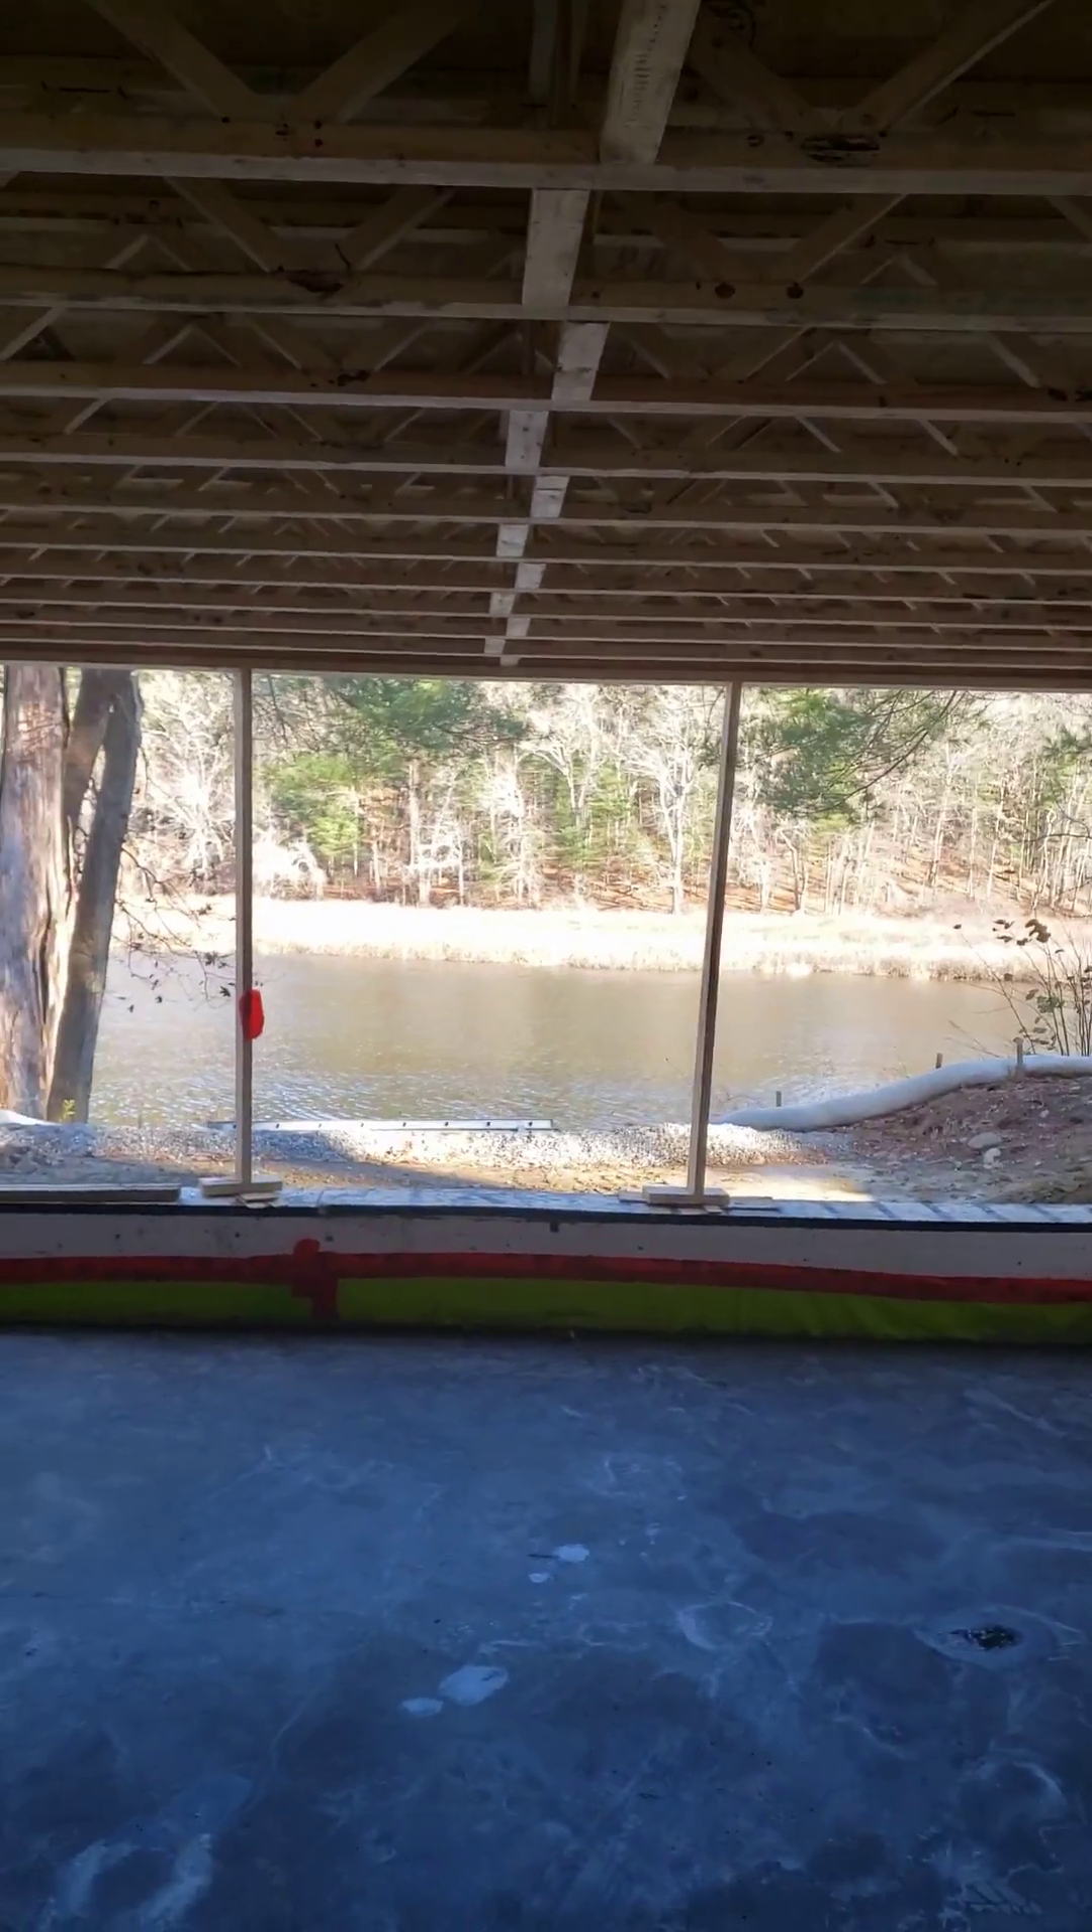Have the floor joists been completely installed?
Yes.